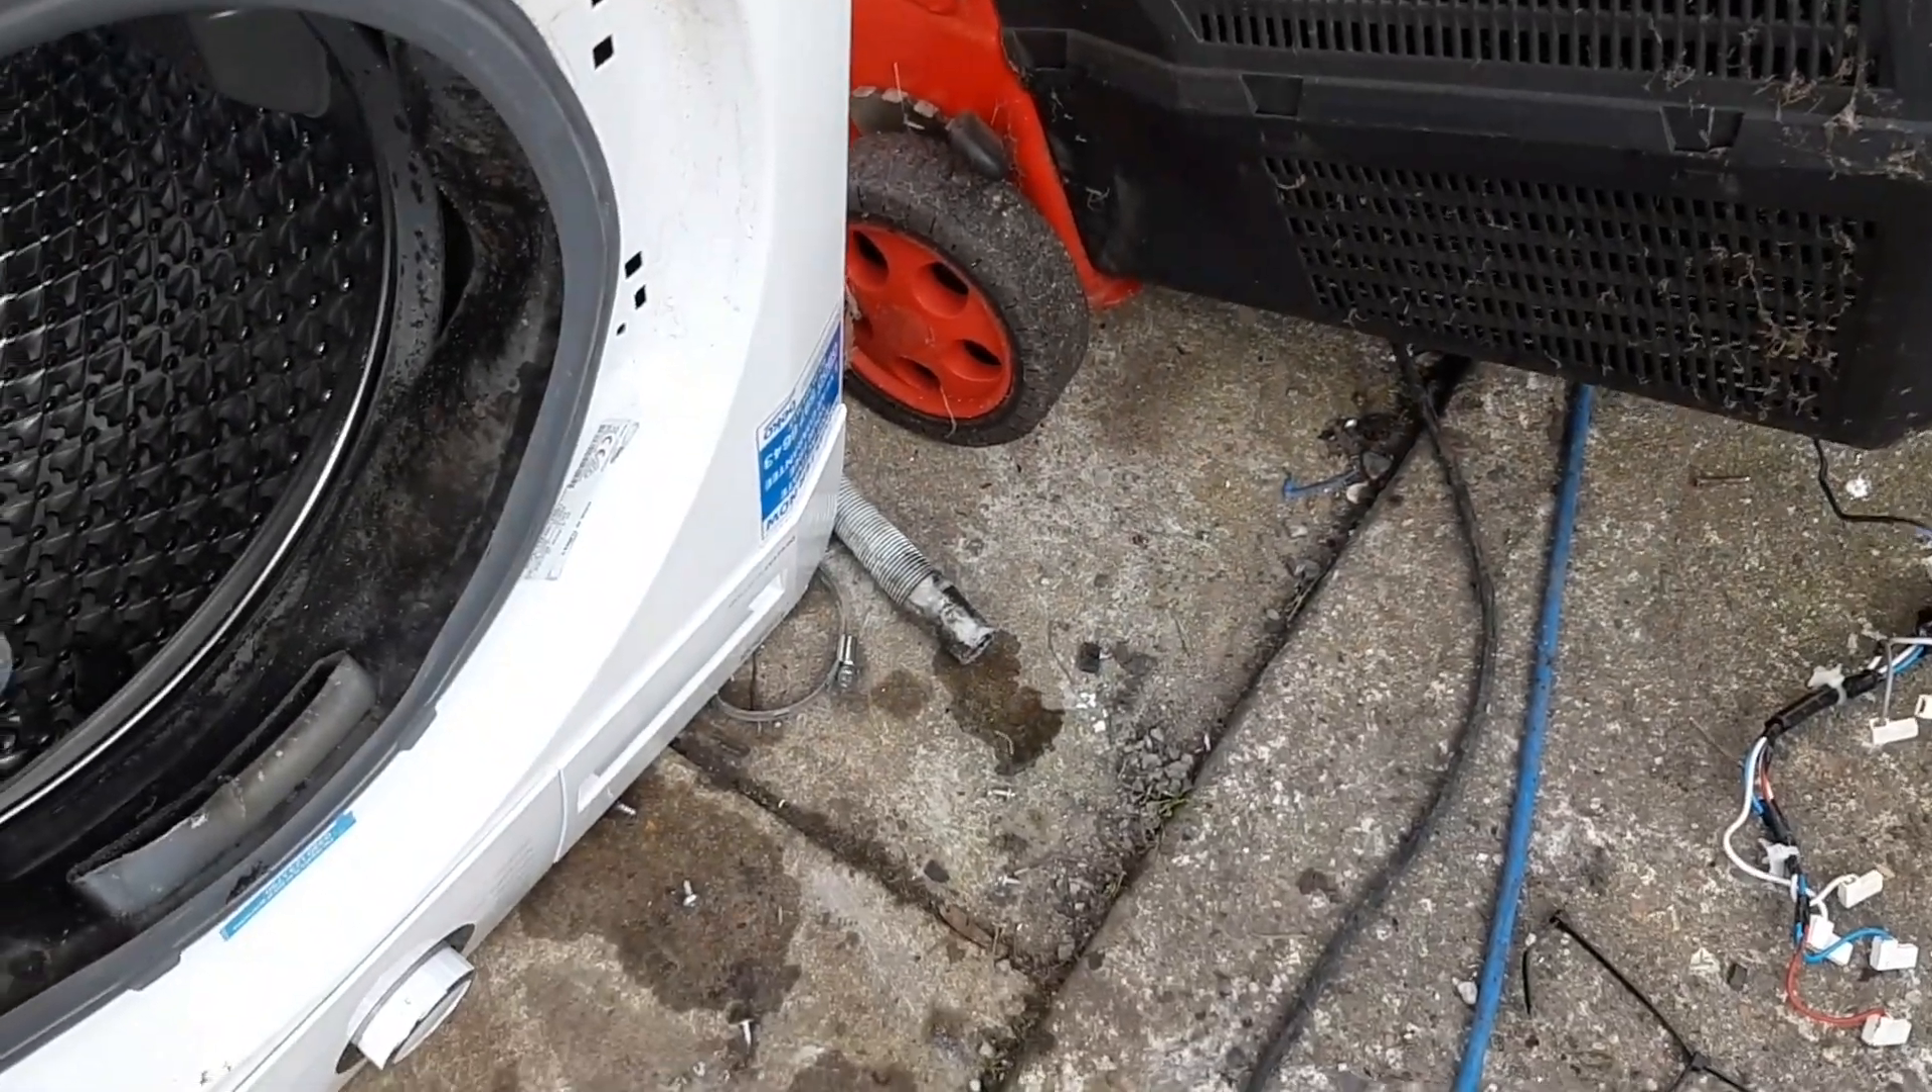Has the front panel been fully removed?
No.